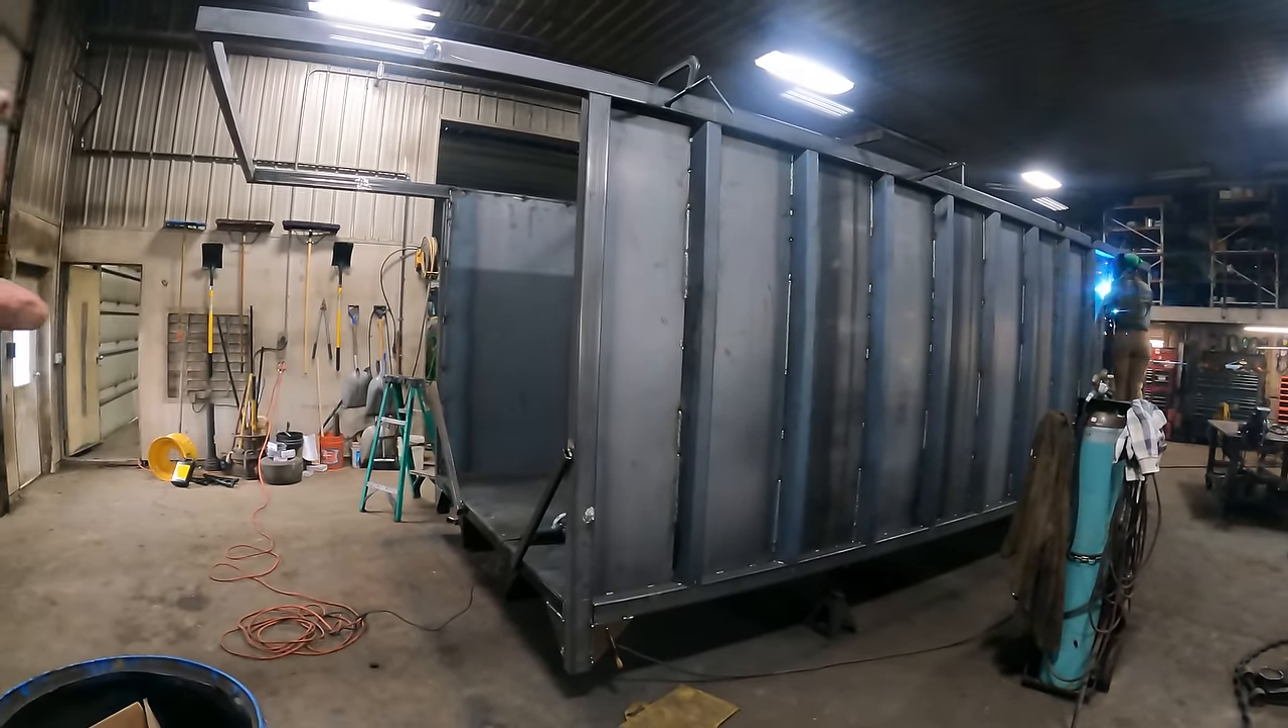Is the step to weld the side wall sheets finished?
No.